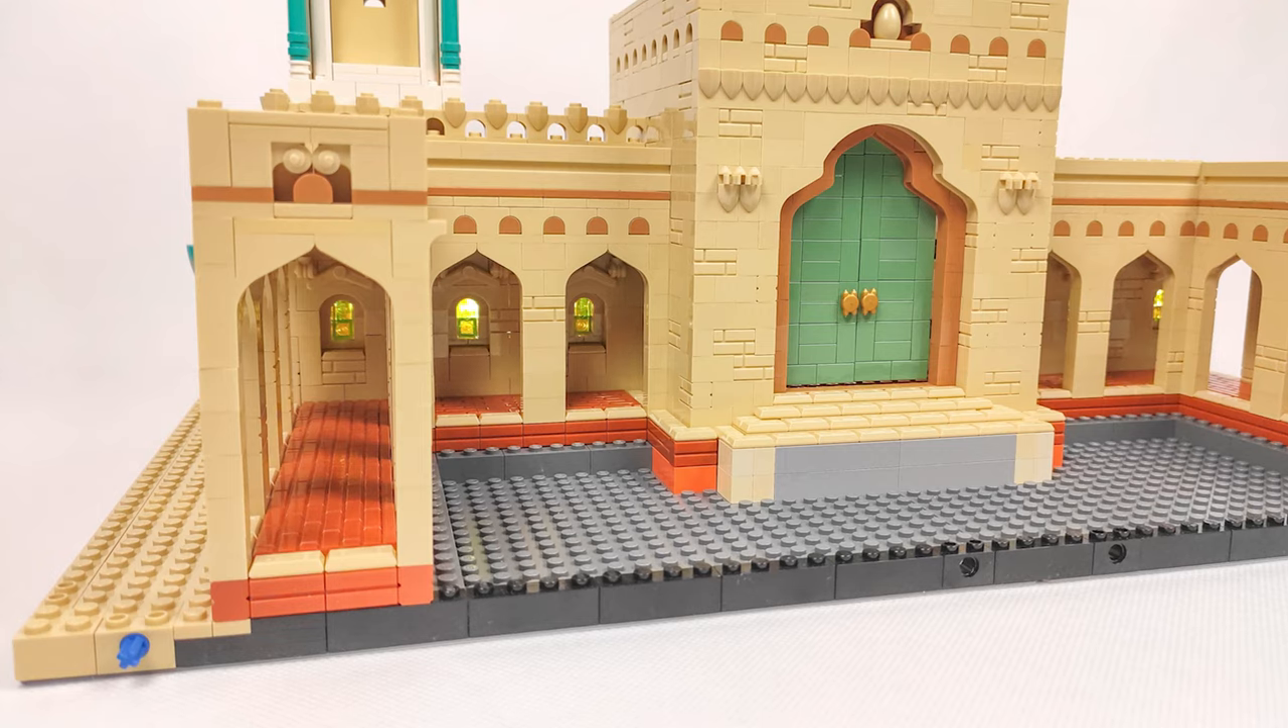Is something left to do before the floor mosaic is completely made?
Yes.